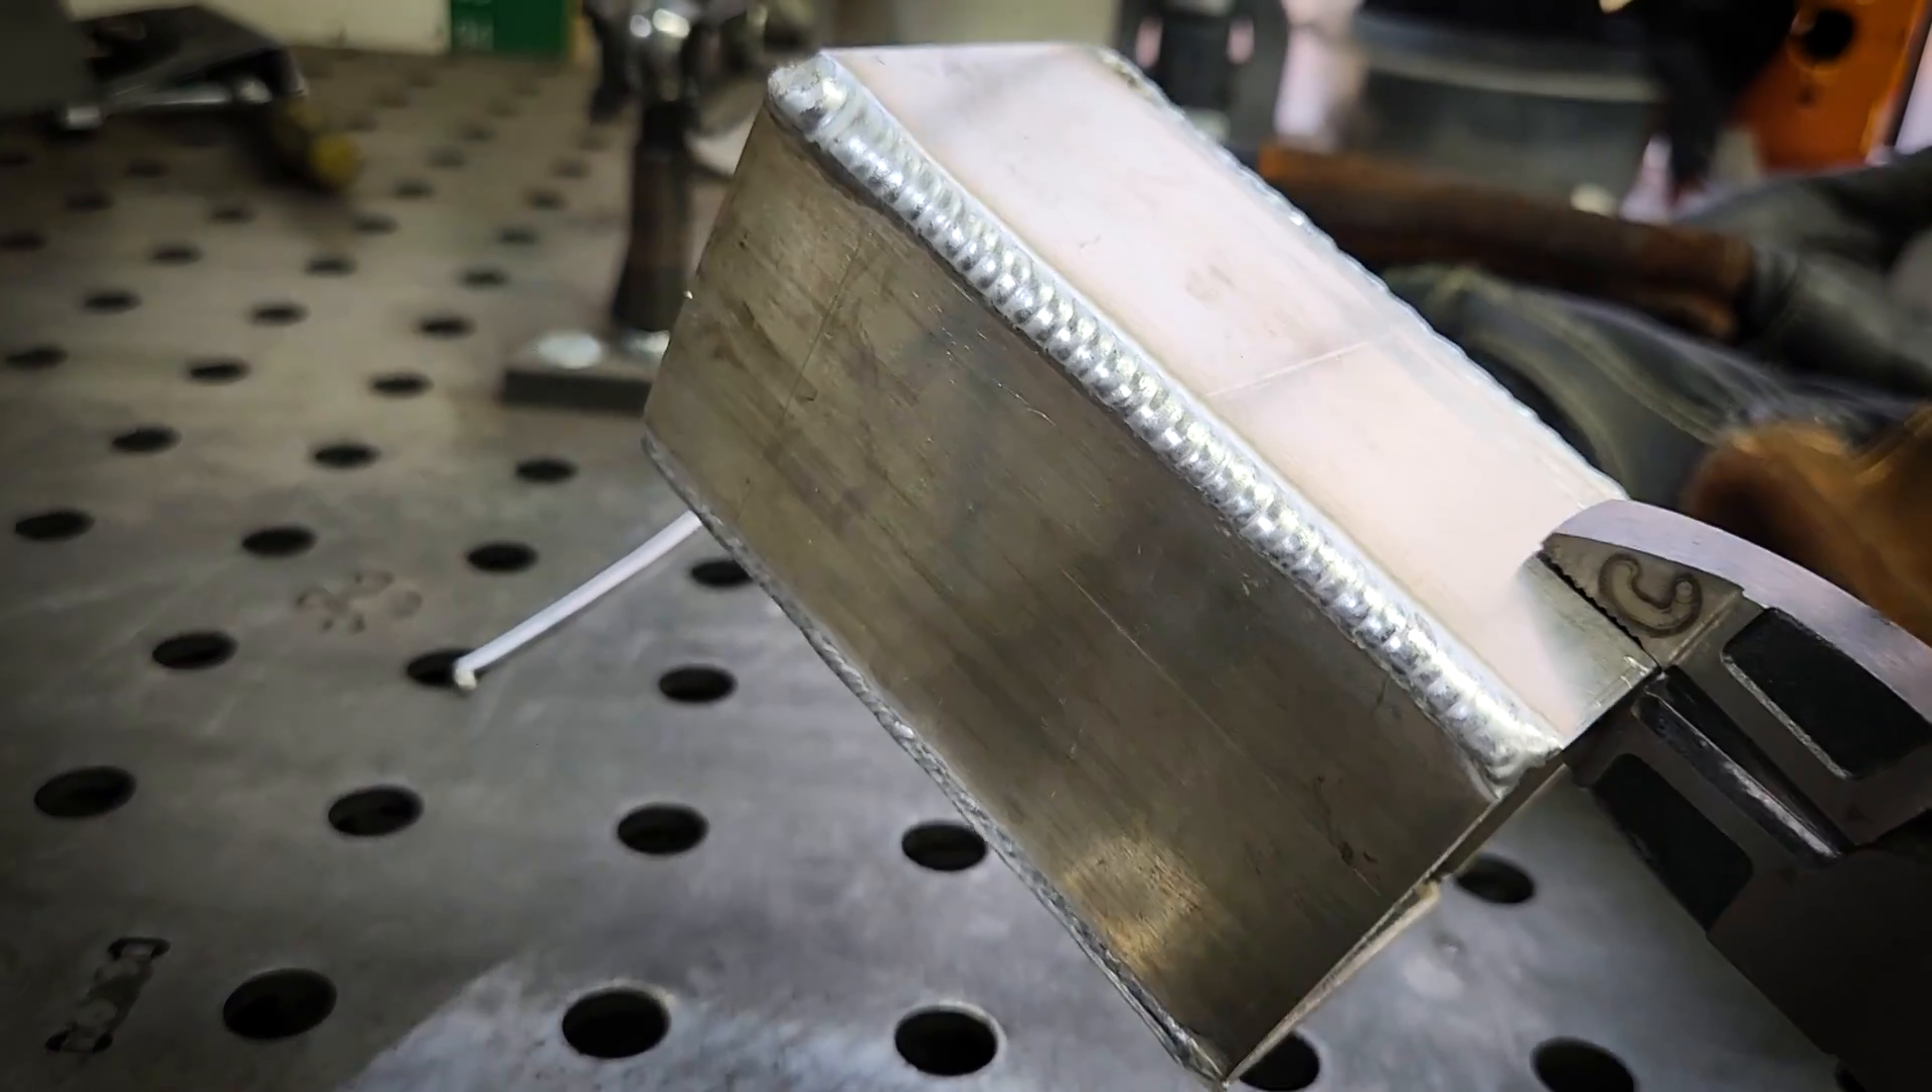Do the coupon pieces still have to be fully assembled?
No.